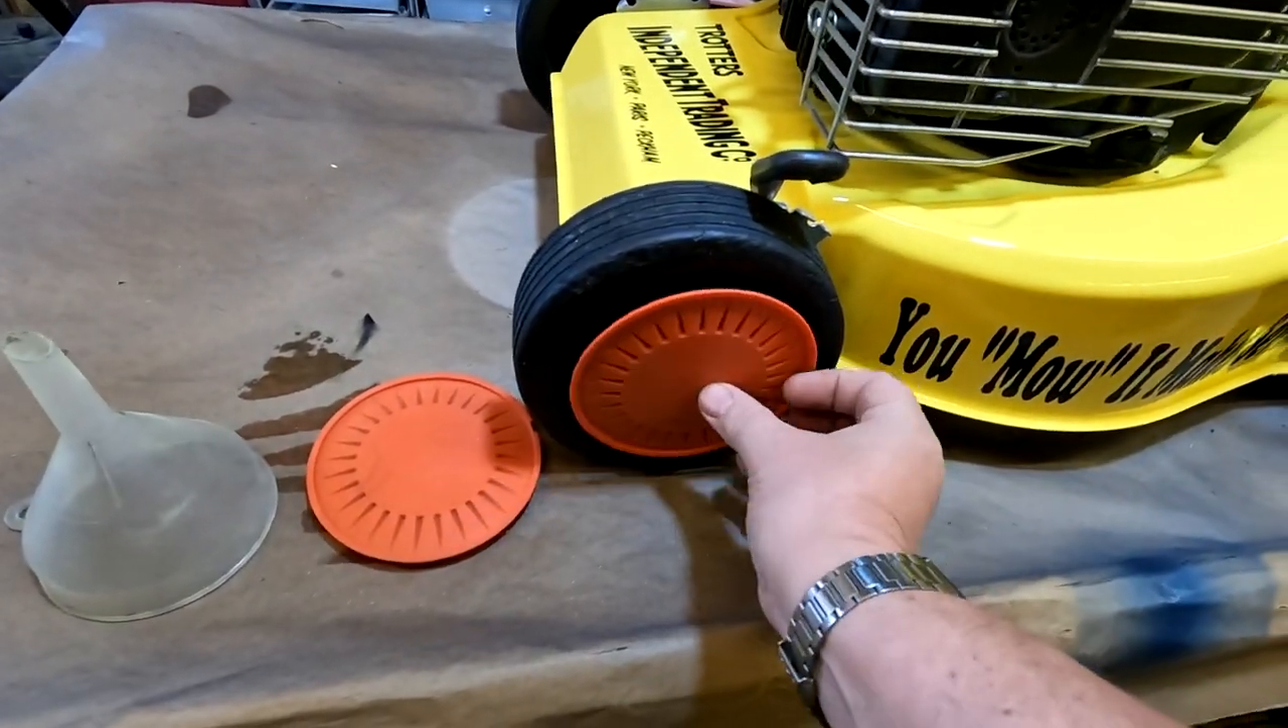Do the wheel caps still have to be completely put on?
Yes.